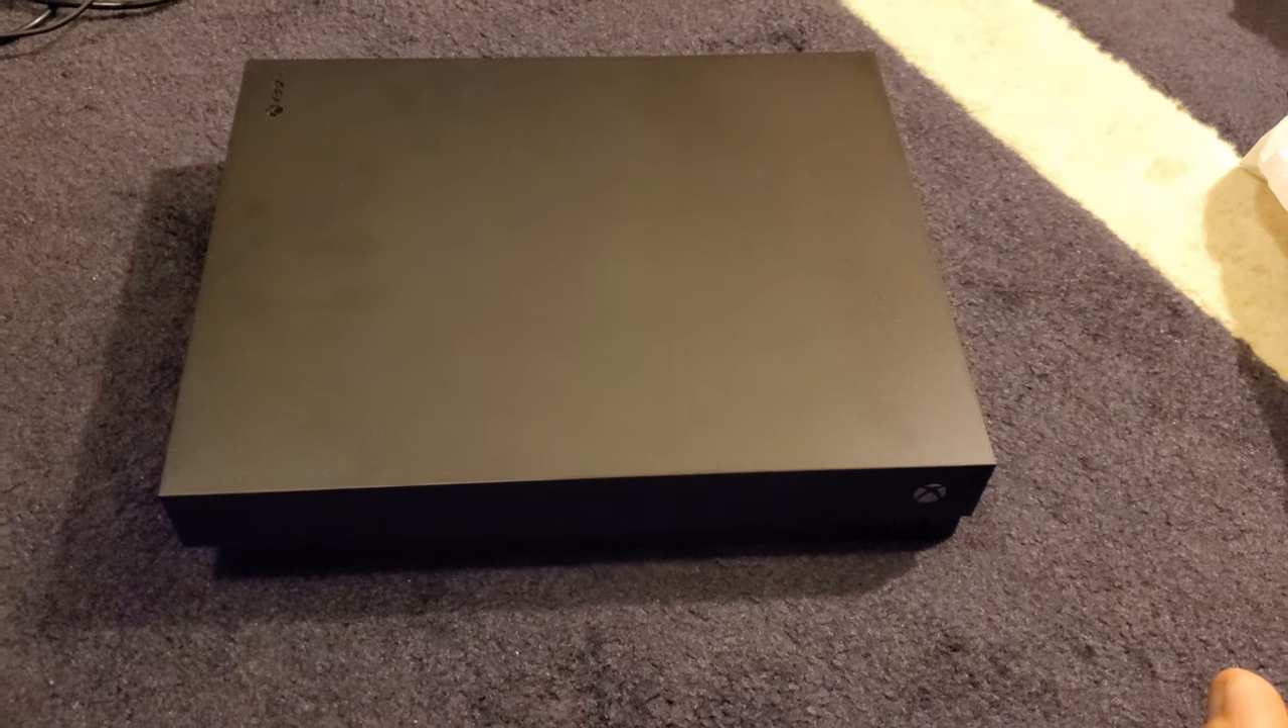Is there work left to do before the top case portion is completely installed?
No.